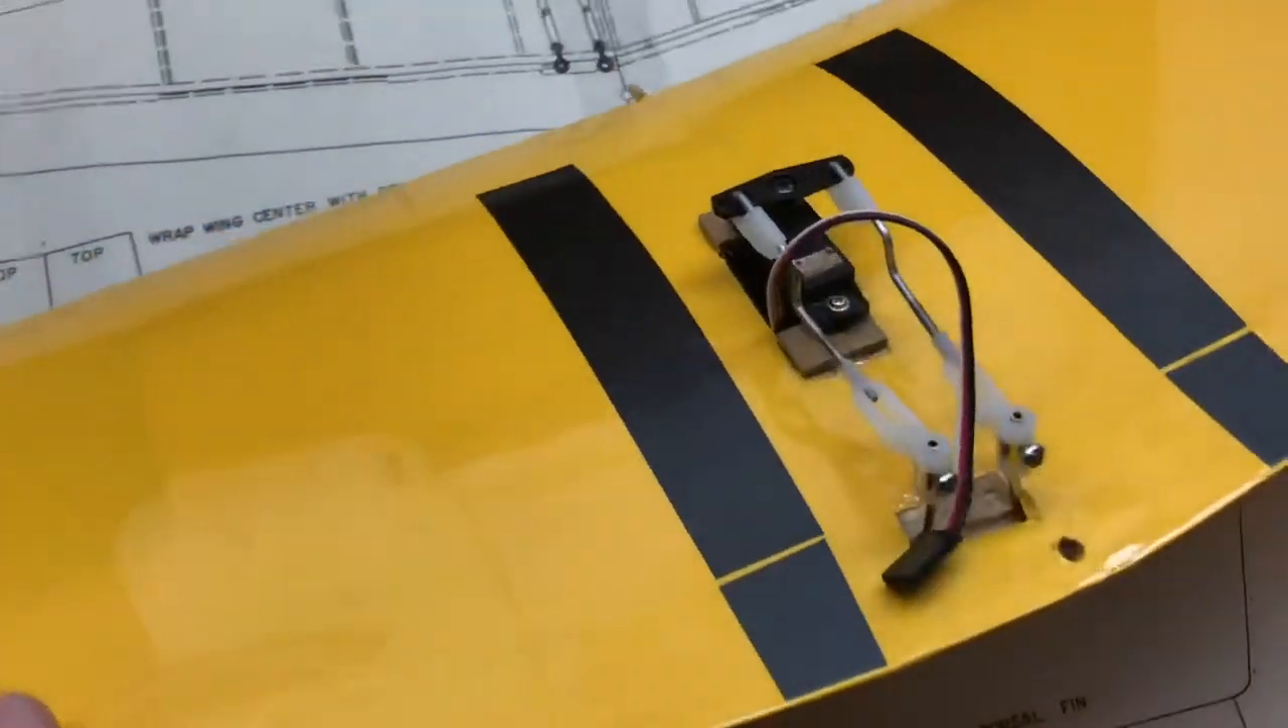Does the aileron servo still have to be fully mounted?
No.